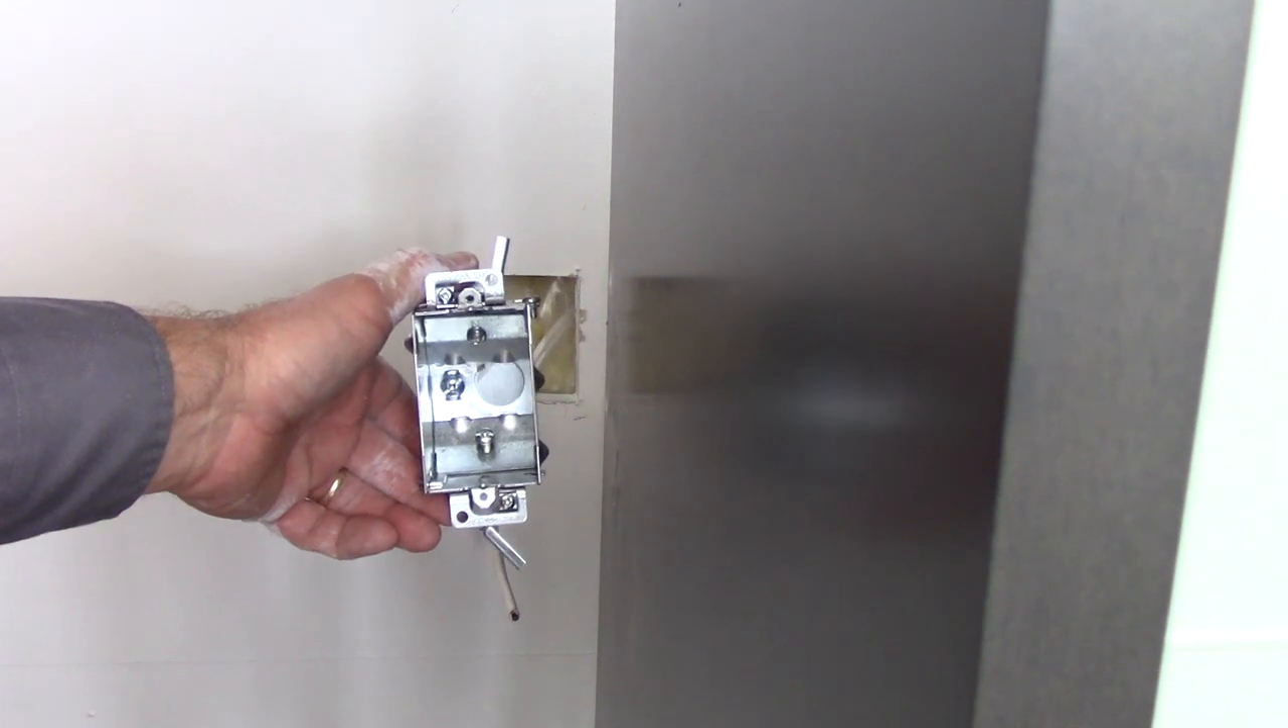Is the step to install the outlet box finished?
No.